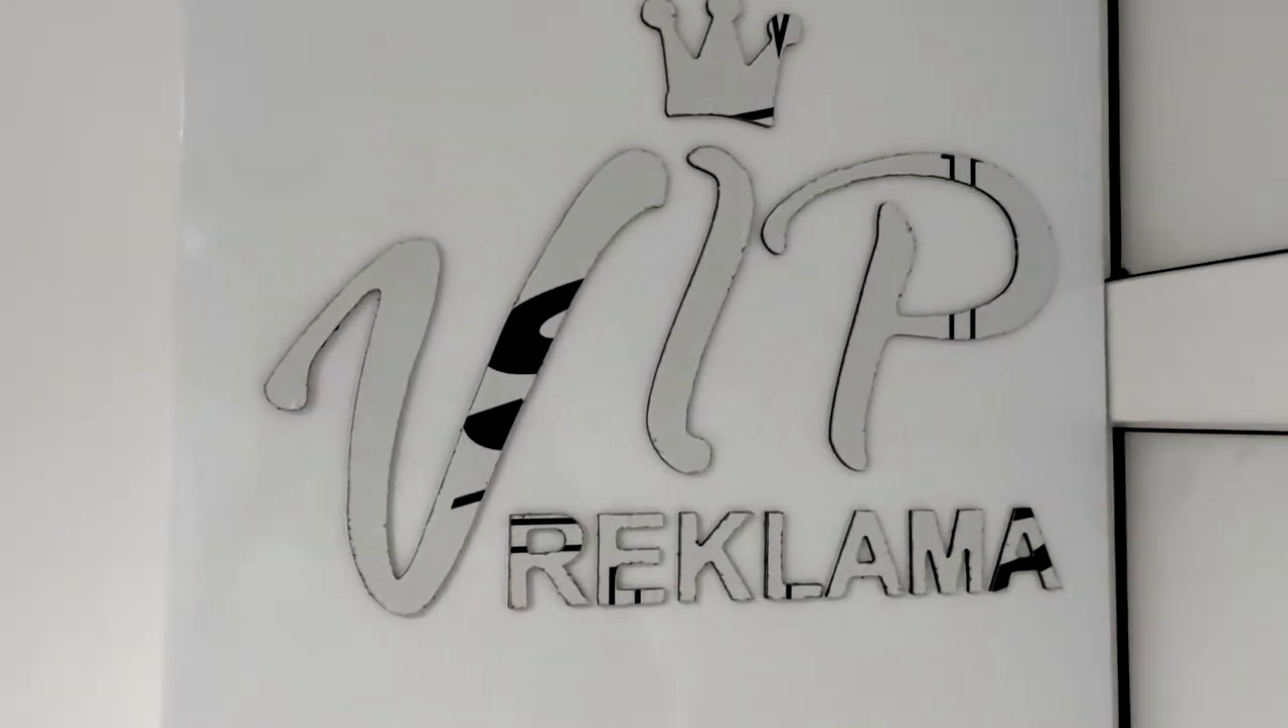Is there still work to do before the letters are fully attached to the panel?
No.